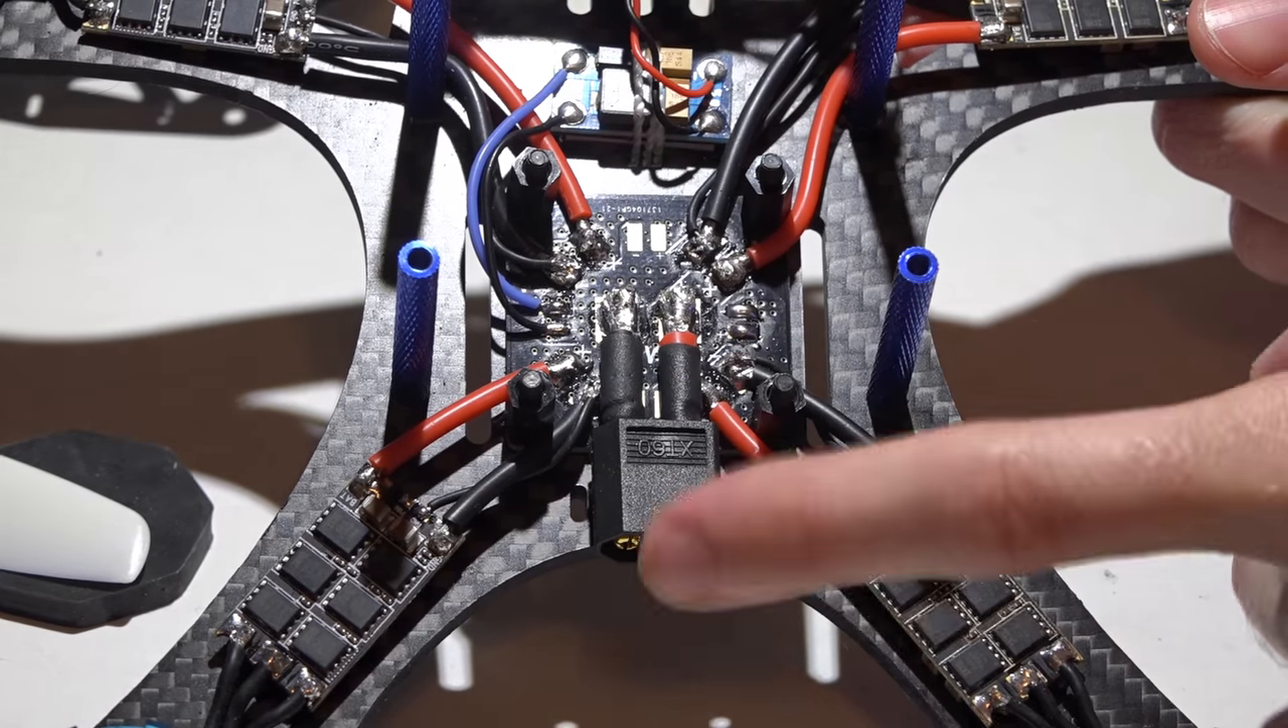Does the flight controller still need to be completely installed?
Yes.